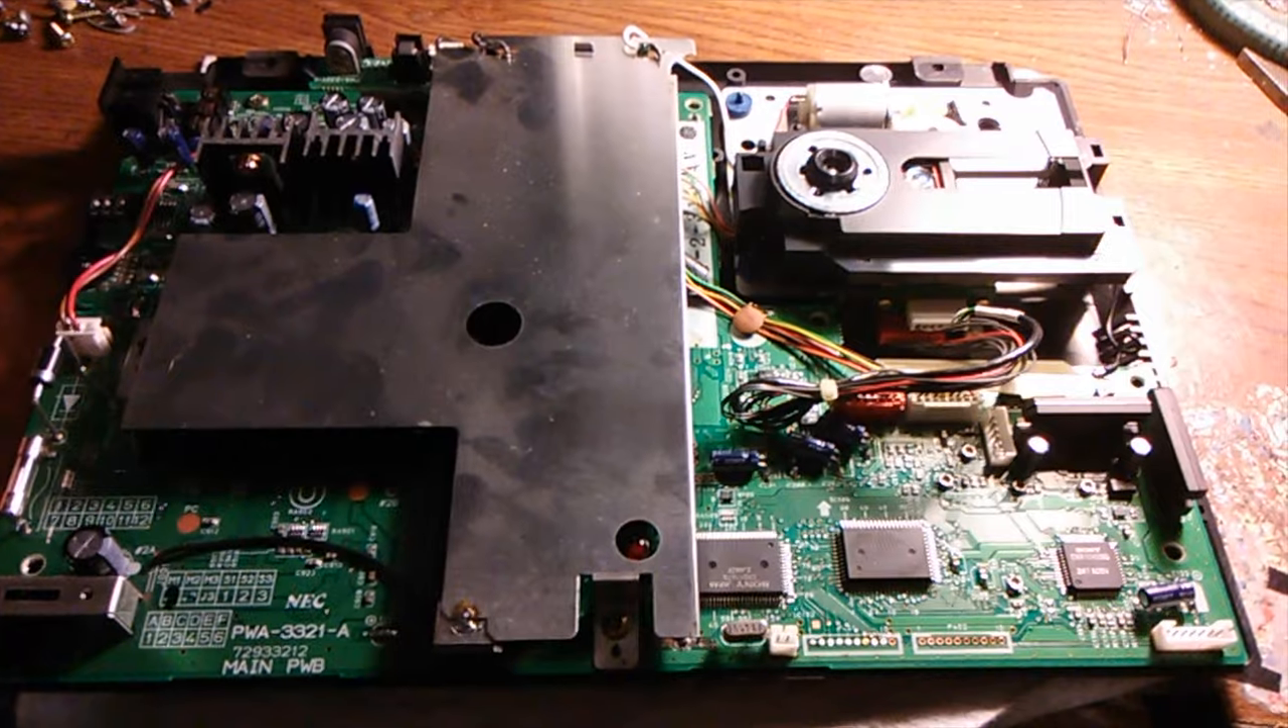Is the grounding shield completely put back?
Yes.